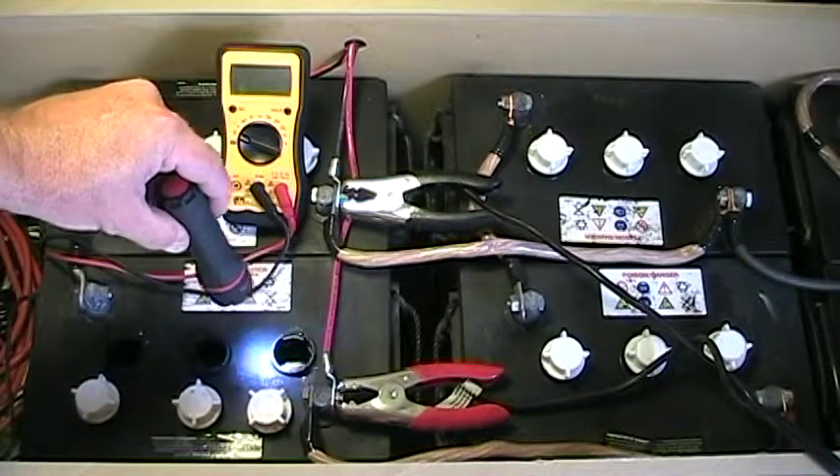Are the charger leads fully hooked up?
Yes.